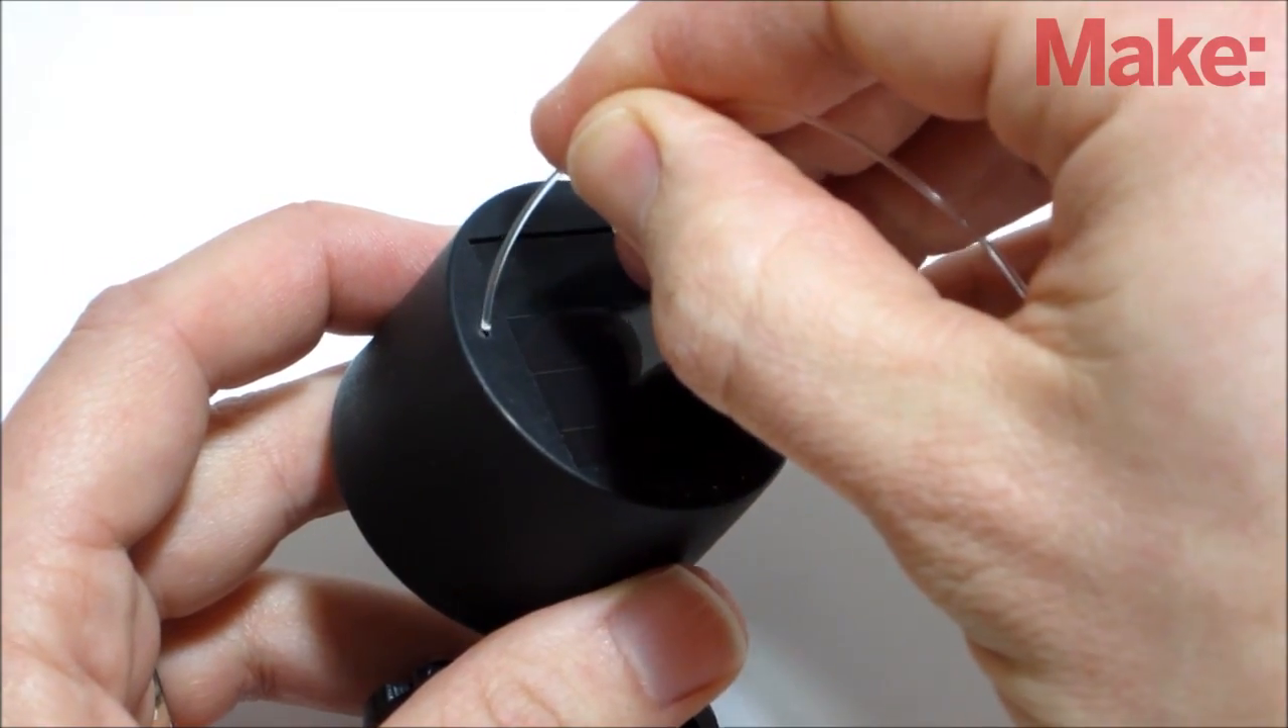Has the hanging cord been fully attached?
No.